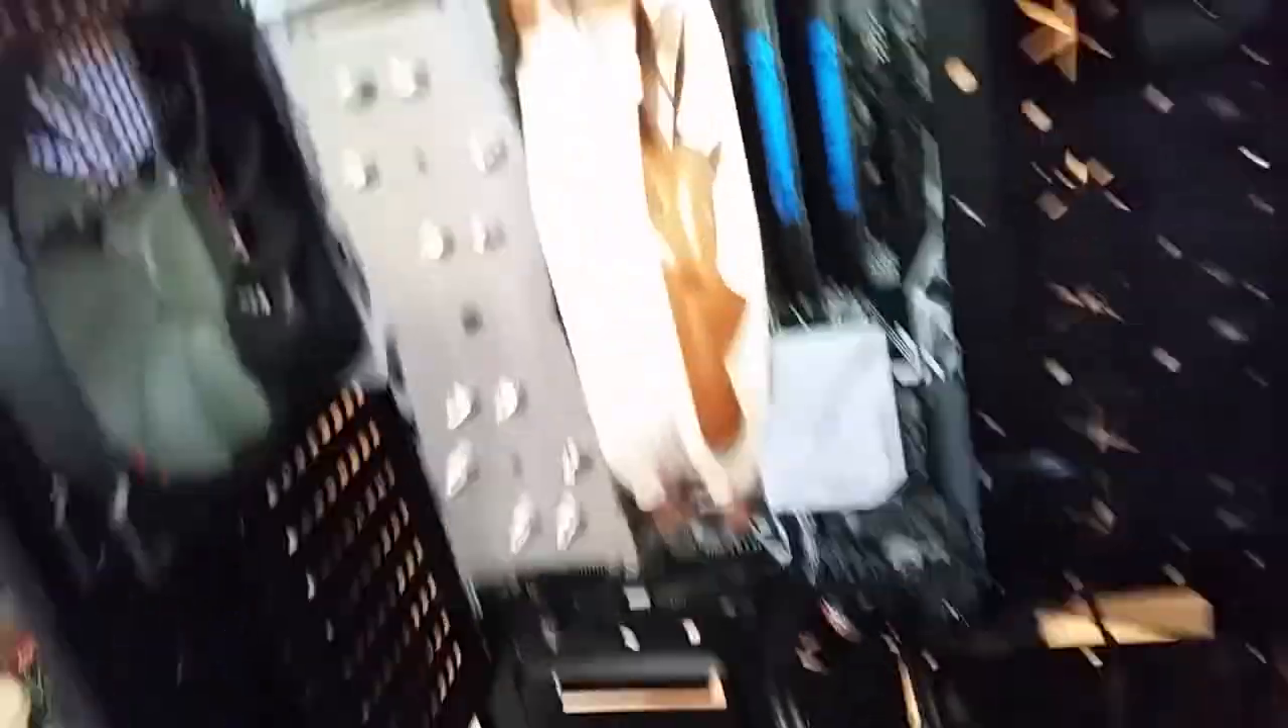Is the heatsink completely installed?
Yes.